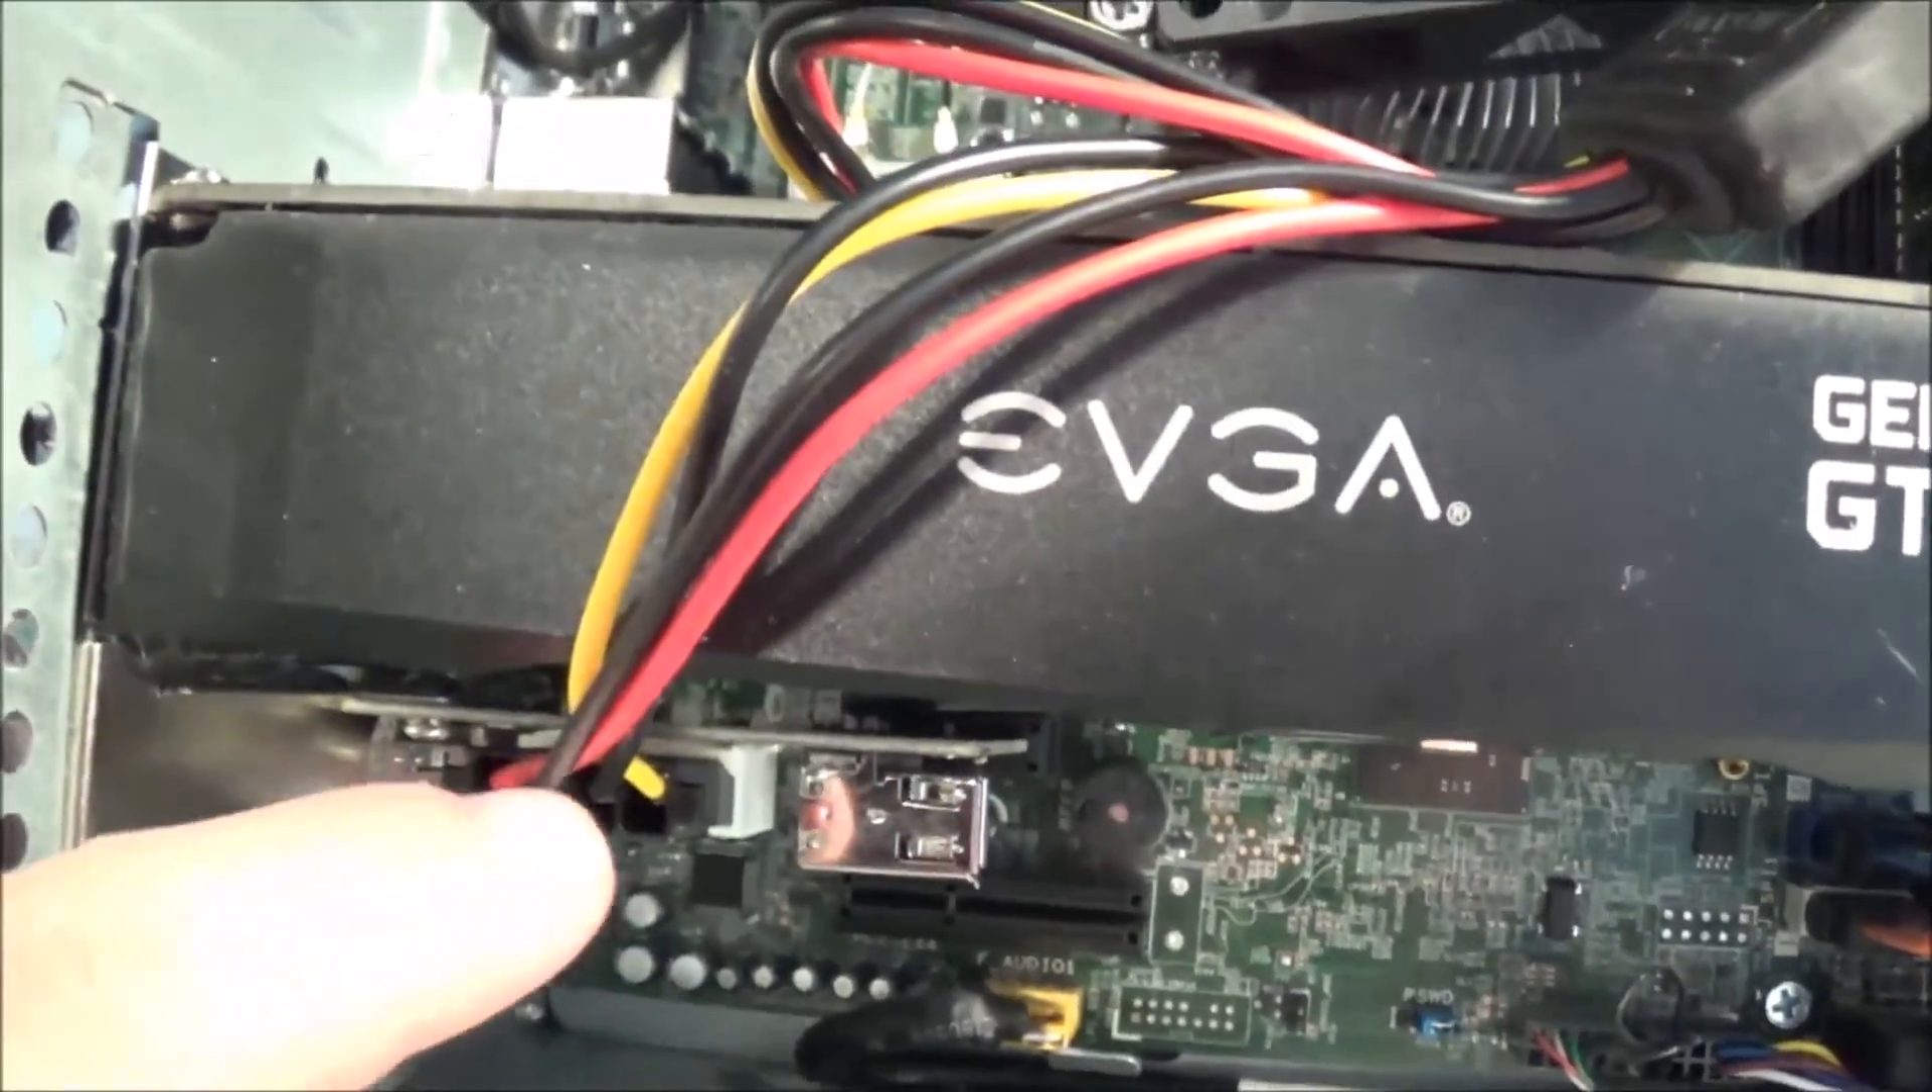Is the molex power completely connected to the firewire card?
Yes.